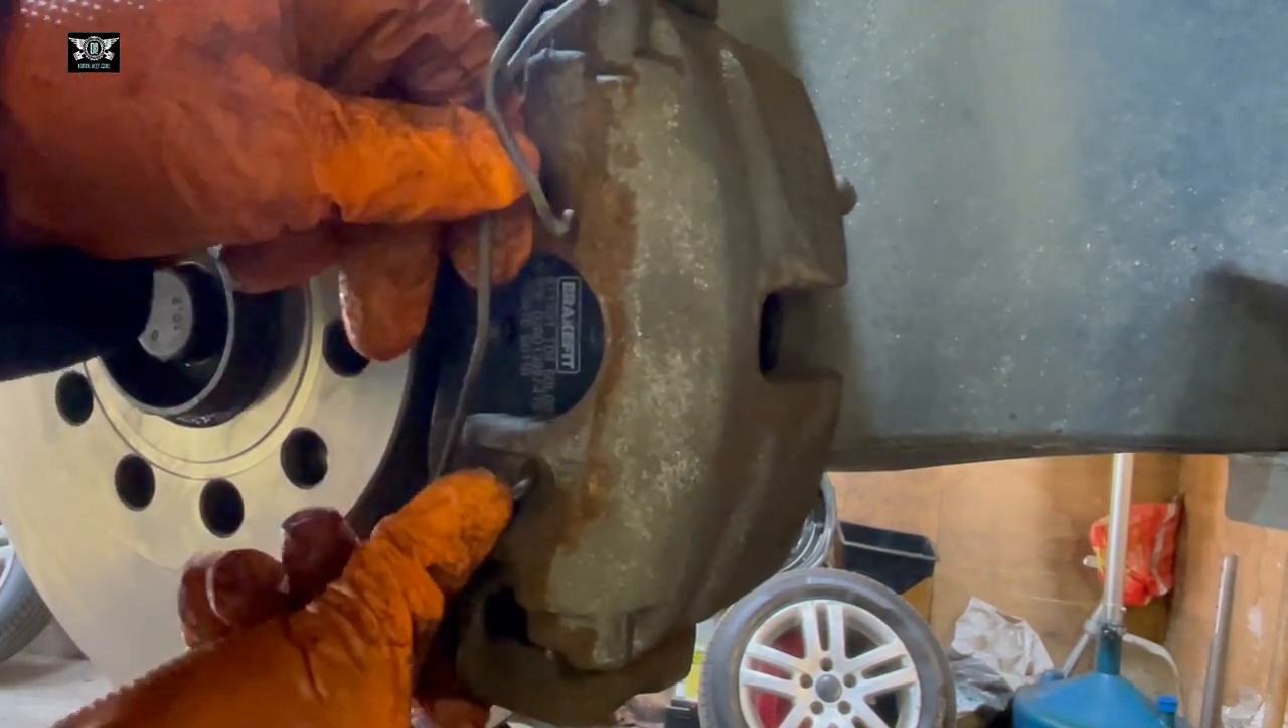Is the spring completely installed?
No.